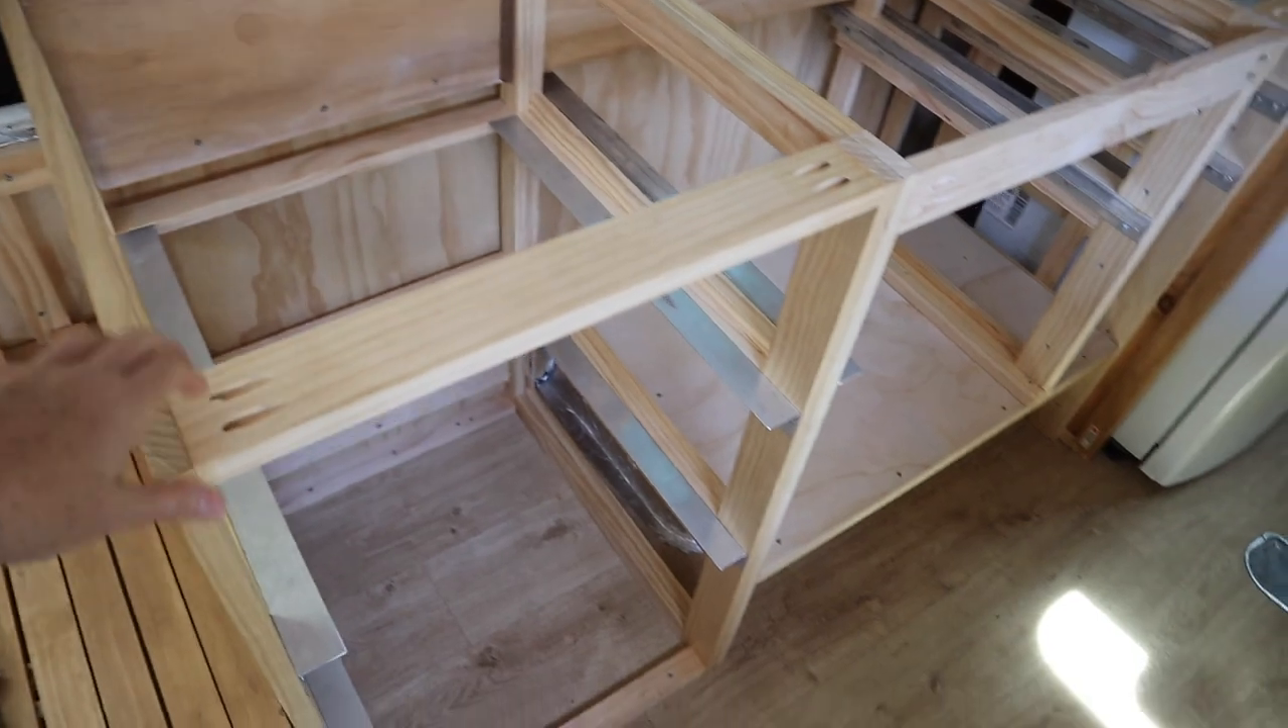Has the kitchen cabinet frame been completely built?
Yes.